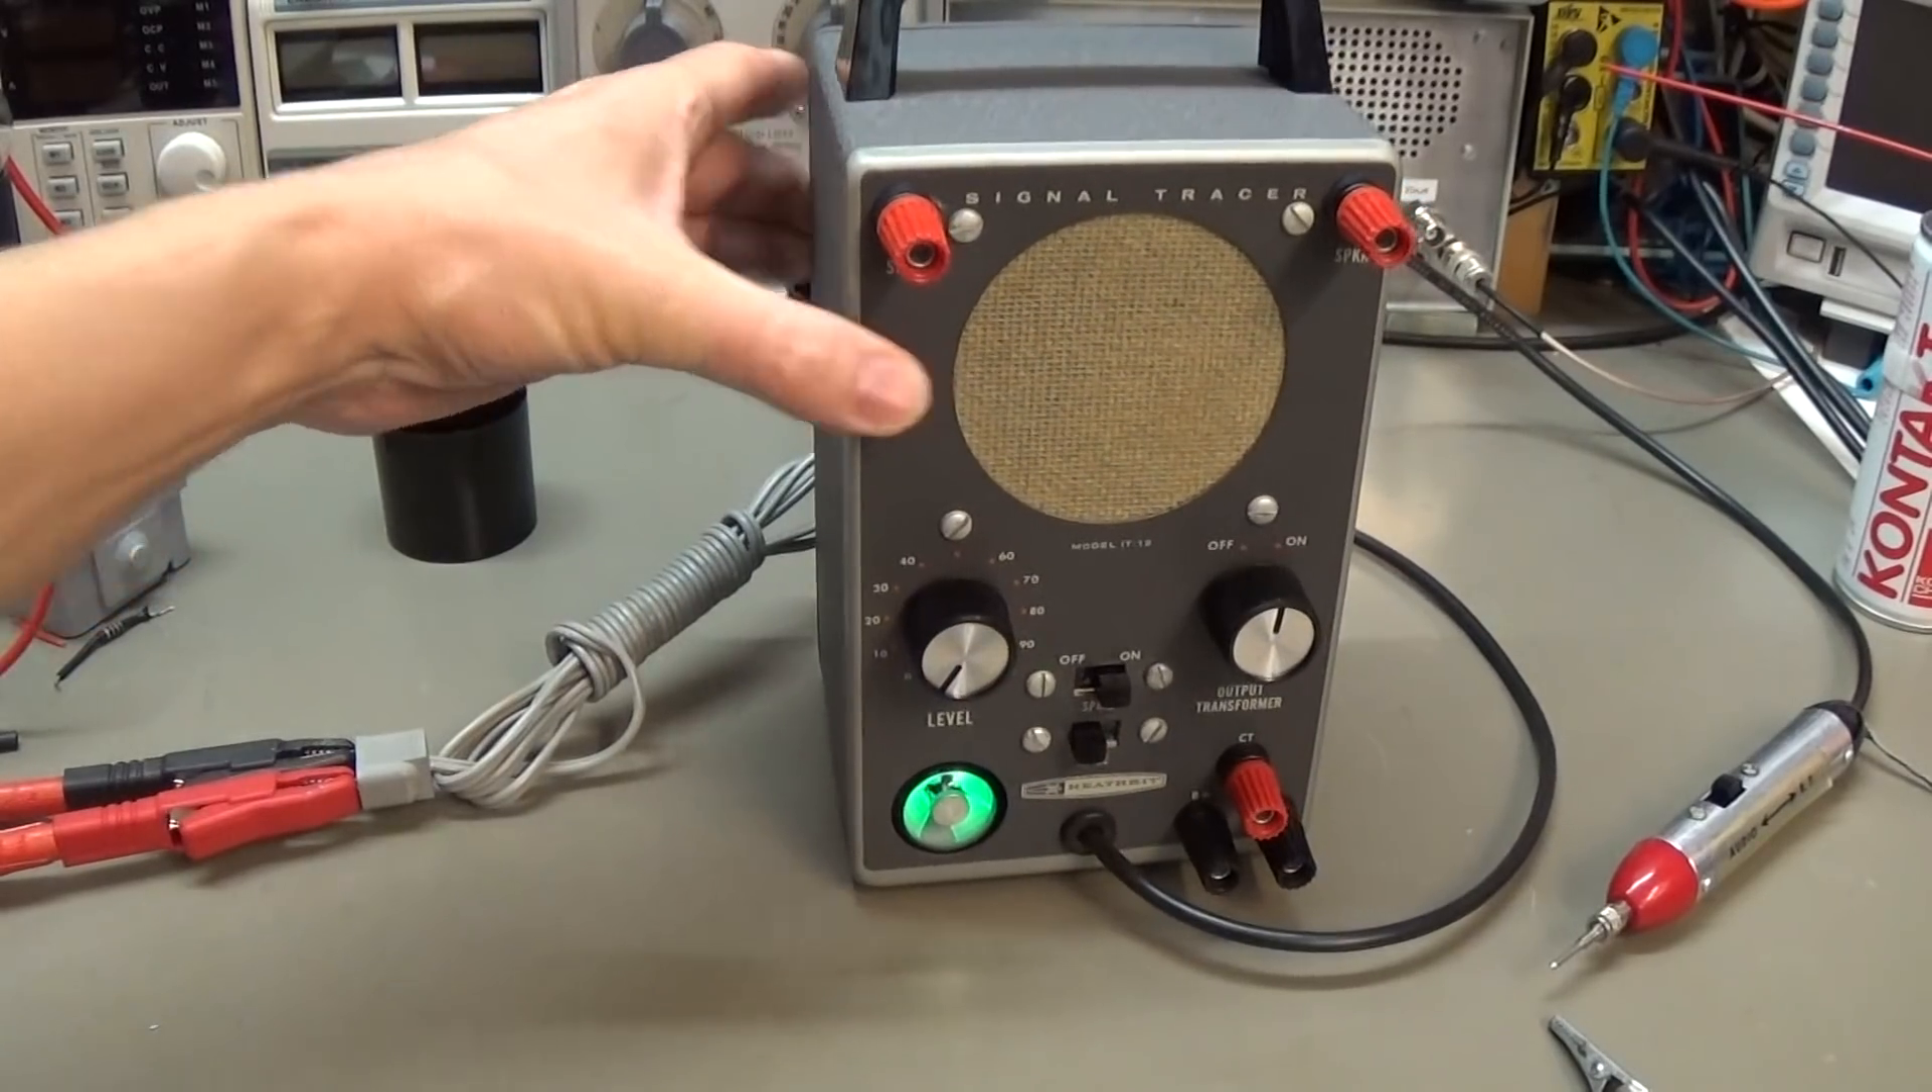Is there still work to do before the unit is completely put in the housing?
No.